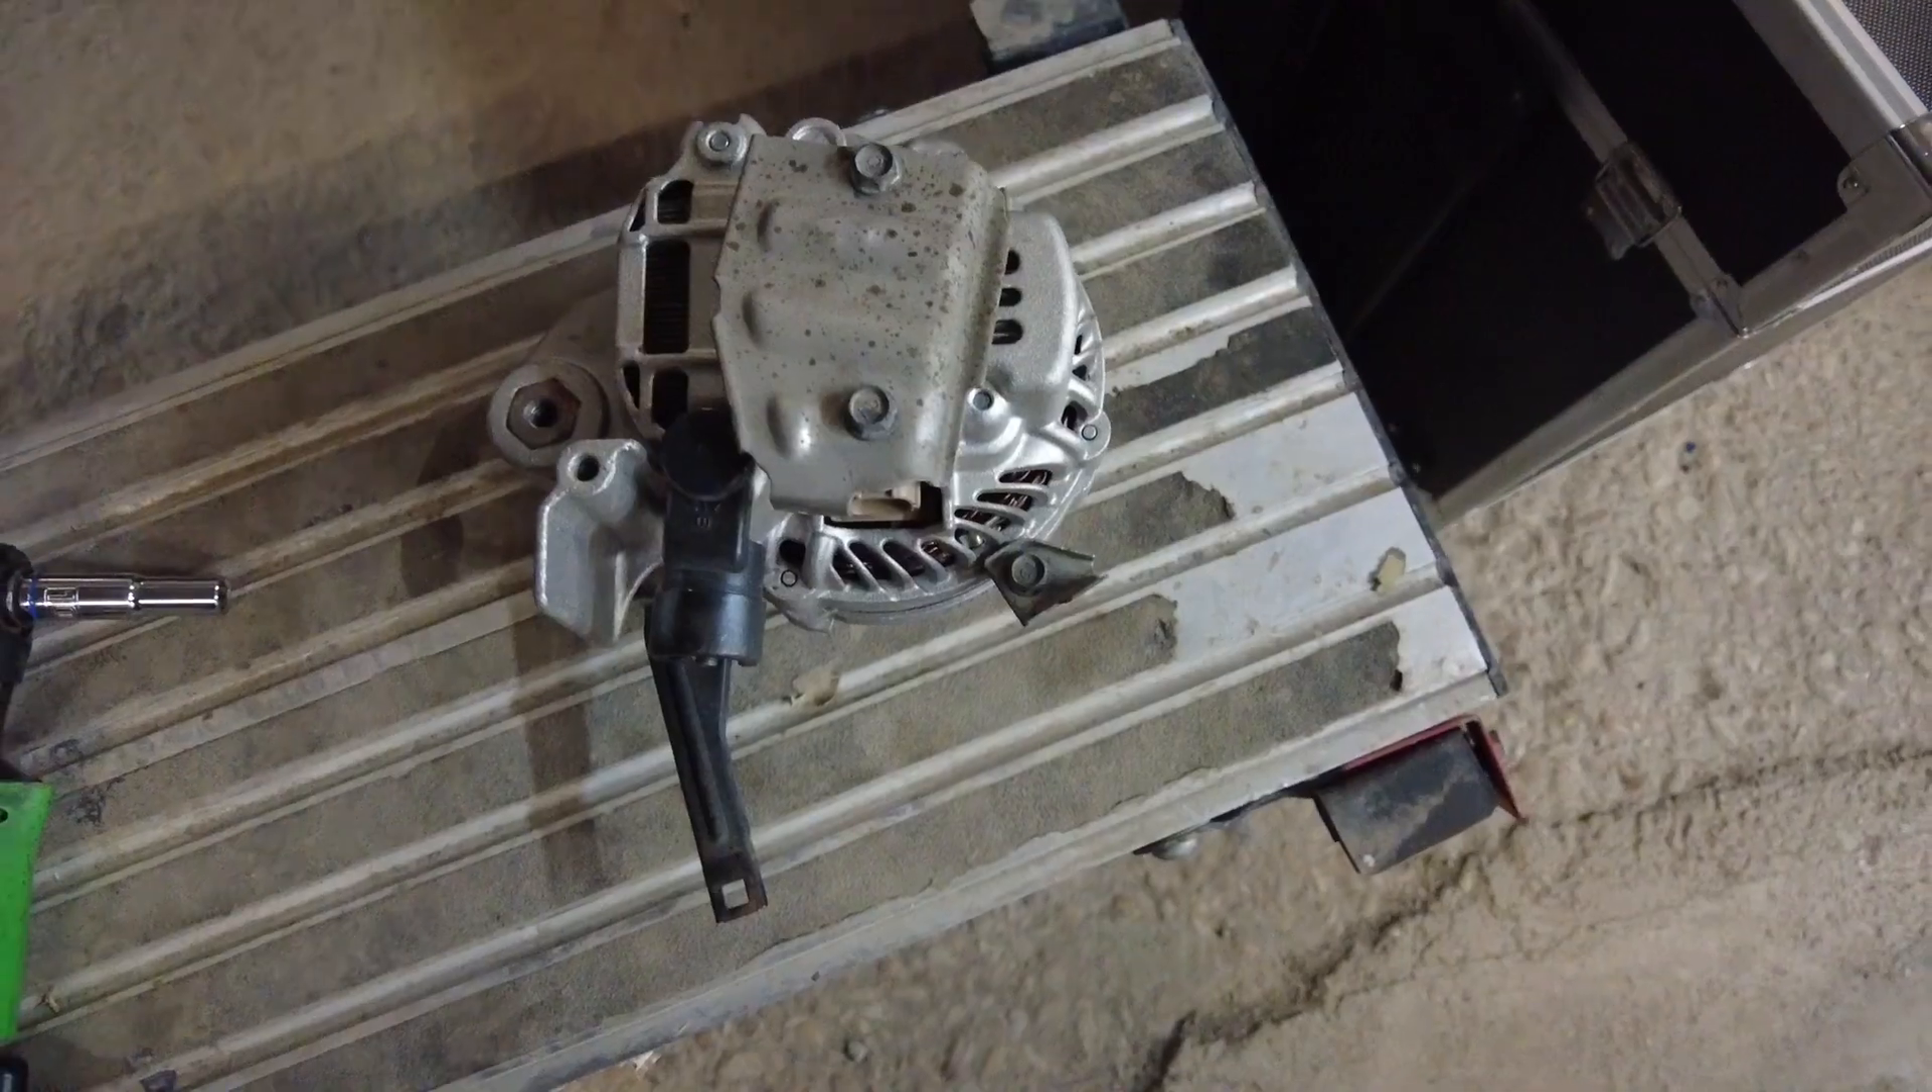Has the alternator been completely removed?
Yes.